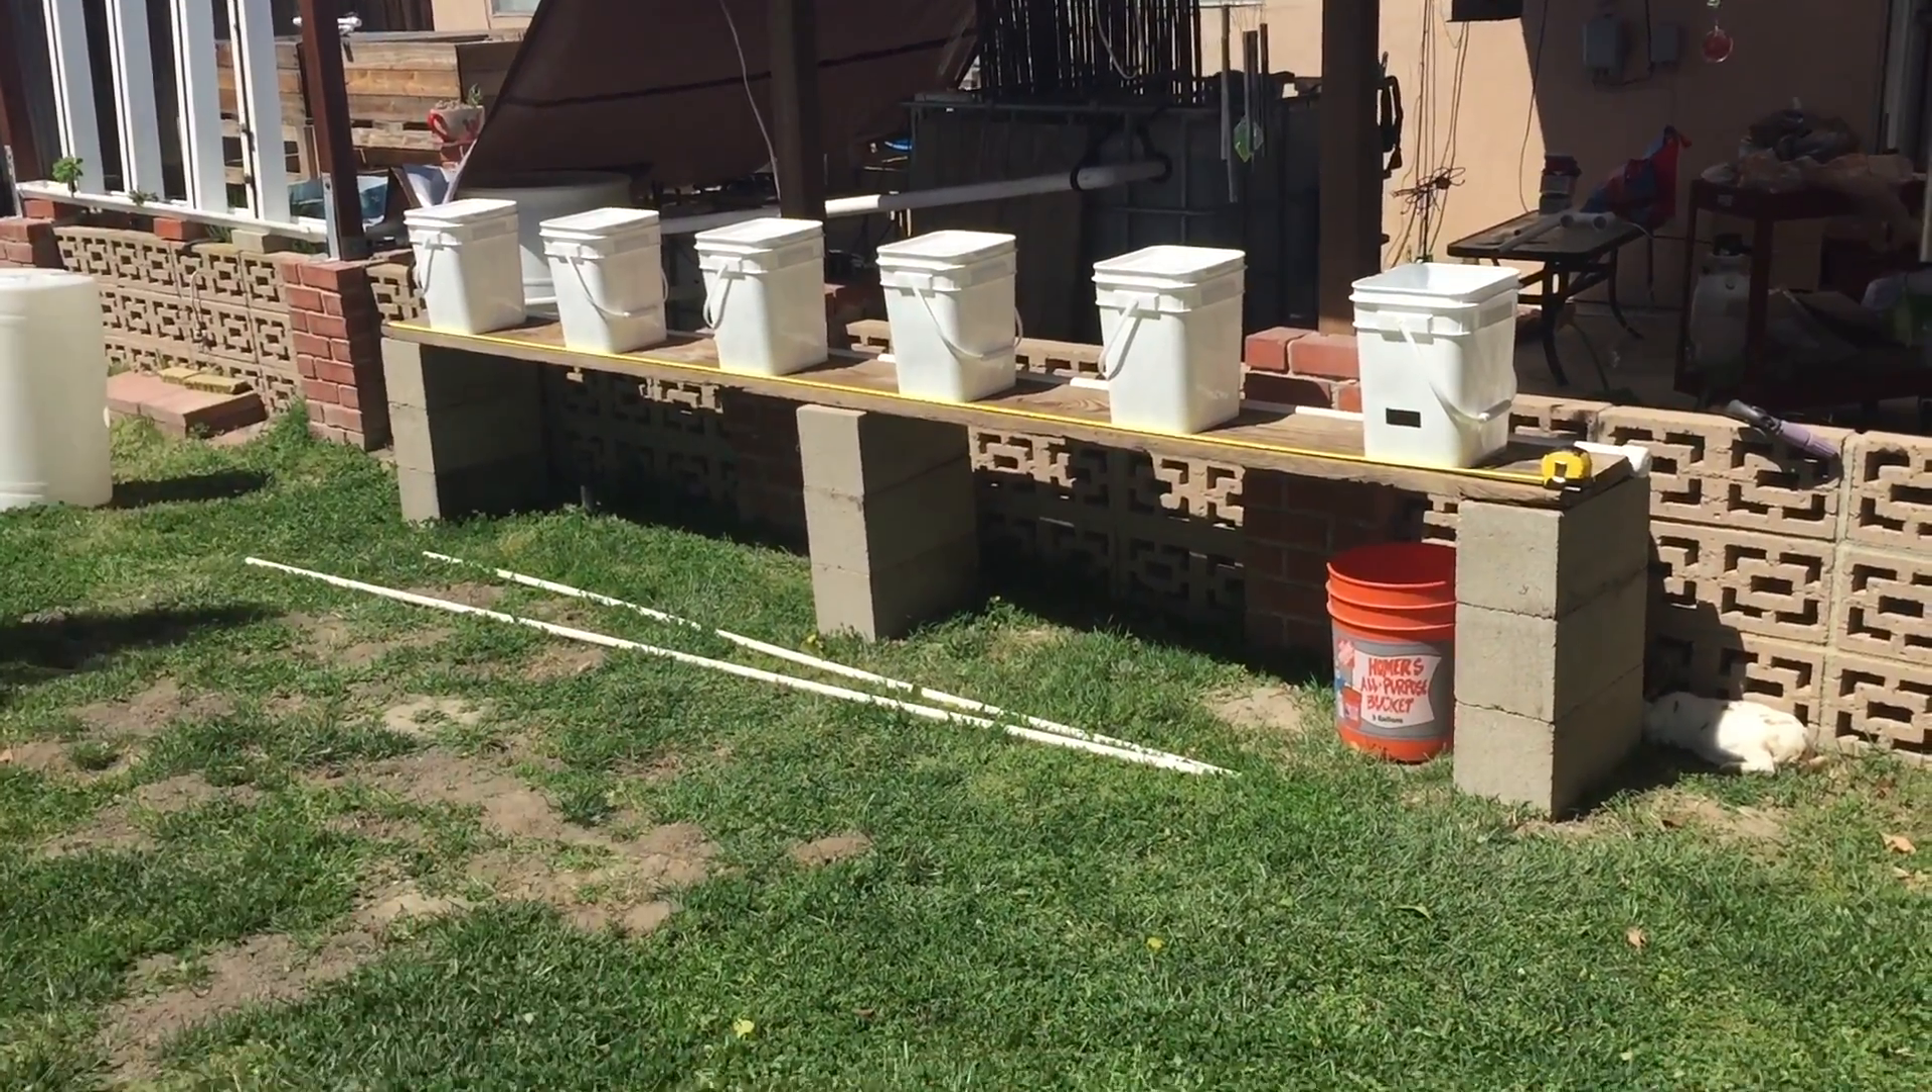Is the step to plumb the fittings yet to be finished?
Yes.